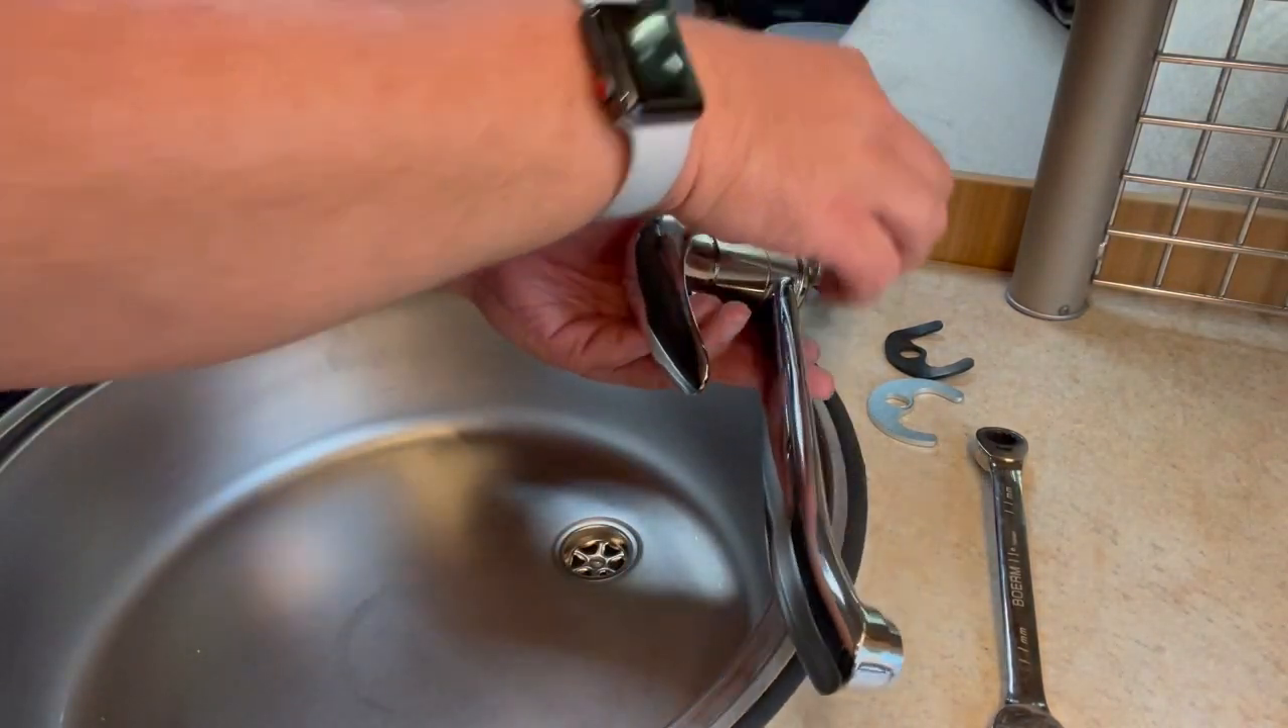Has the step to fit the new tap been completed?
No.